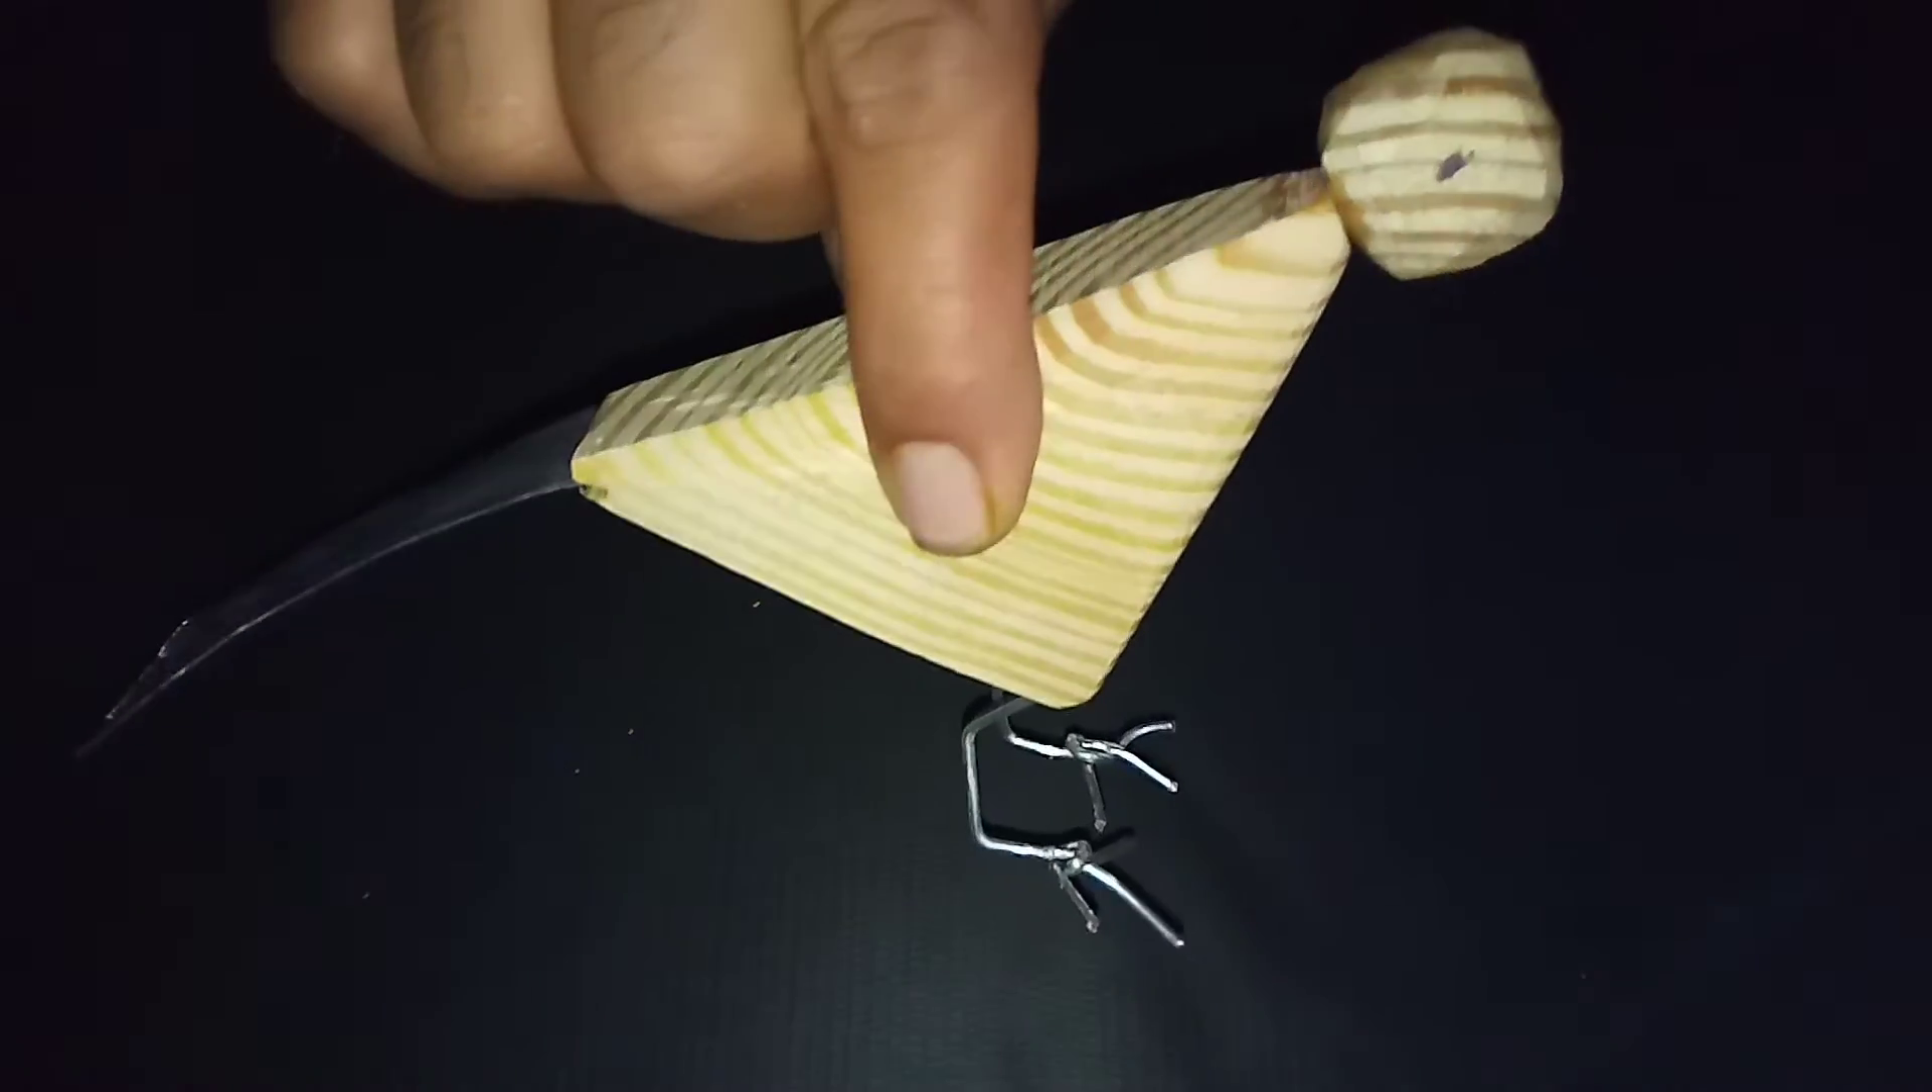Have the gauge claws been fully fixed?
Yes.